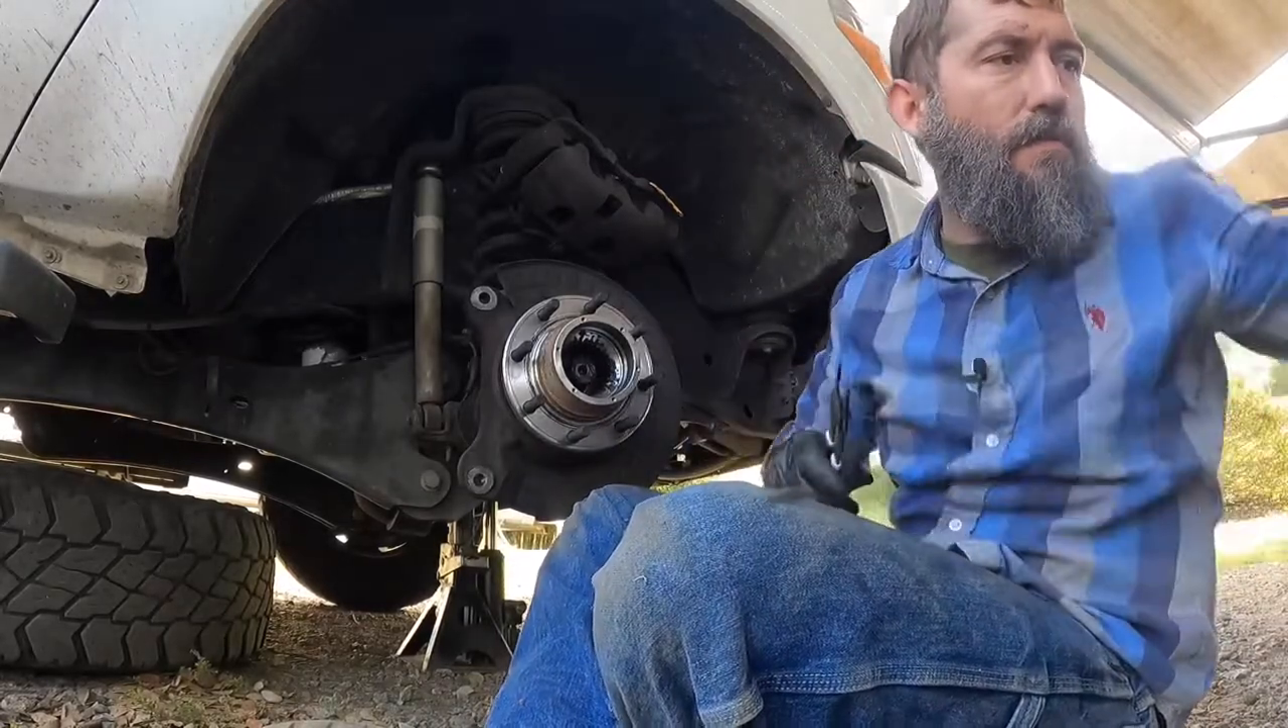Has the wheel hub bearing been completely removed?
No.